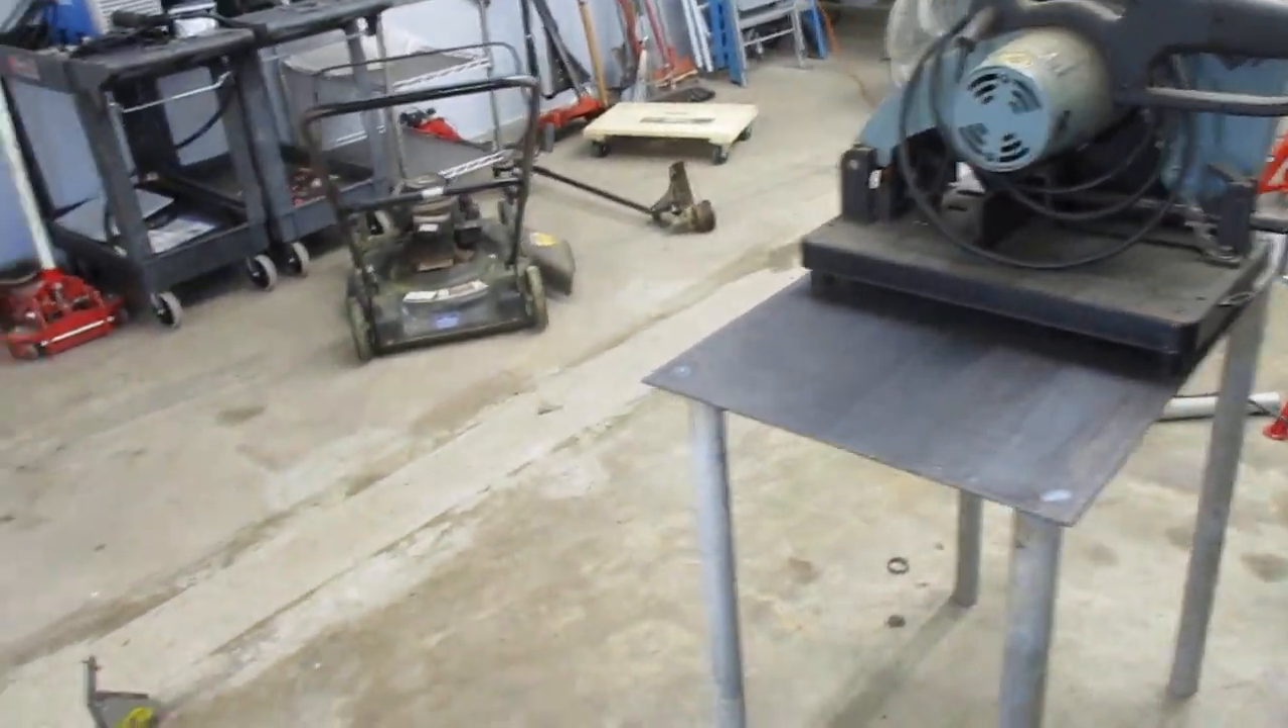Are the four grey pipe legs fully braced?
No.